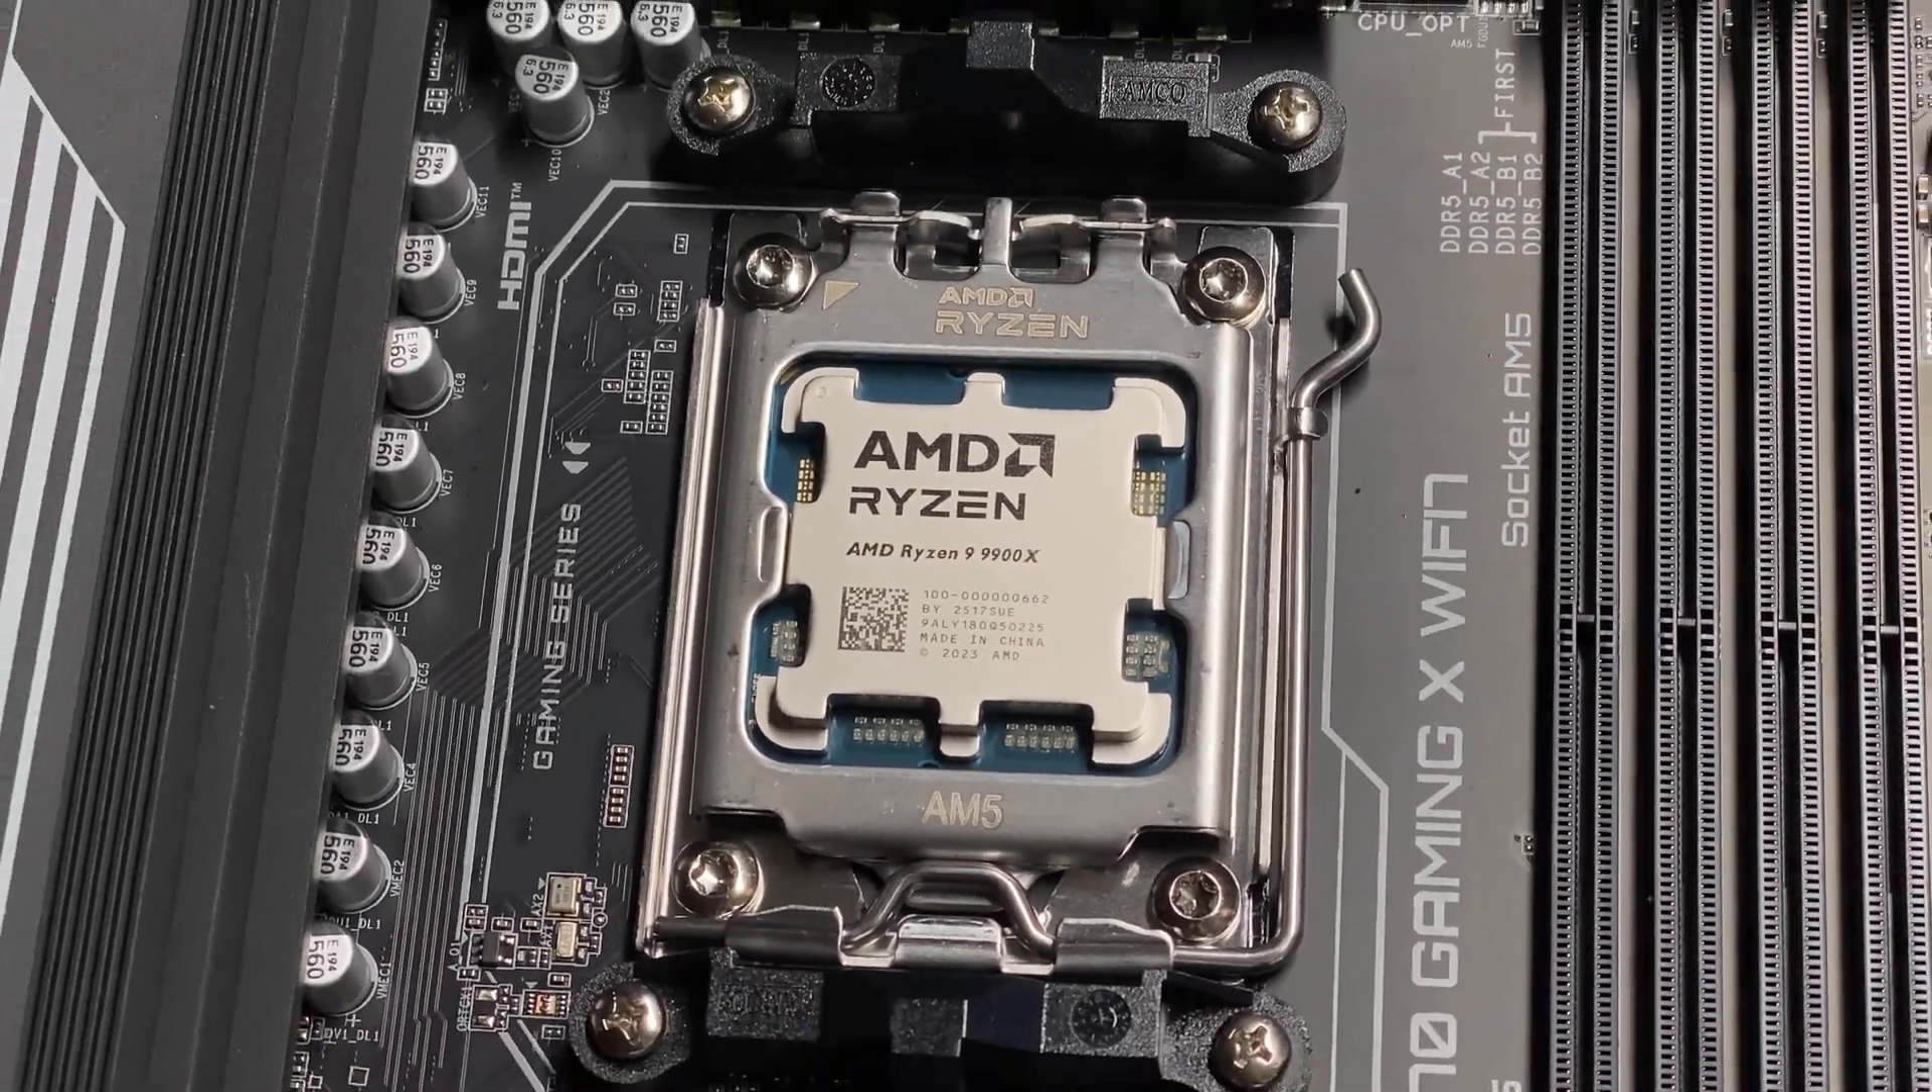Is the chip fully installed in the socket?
Yes.